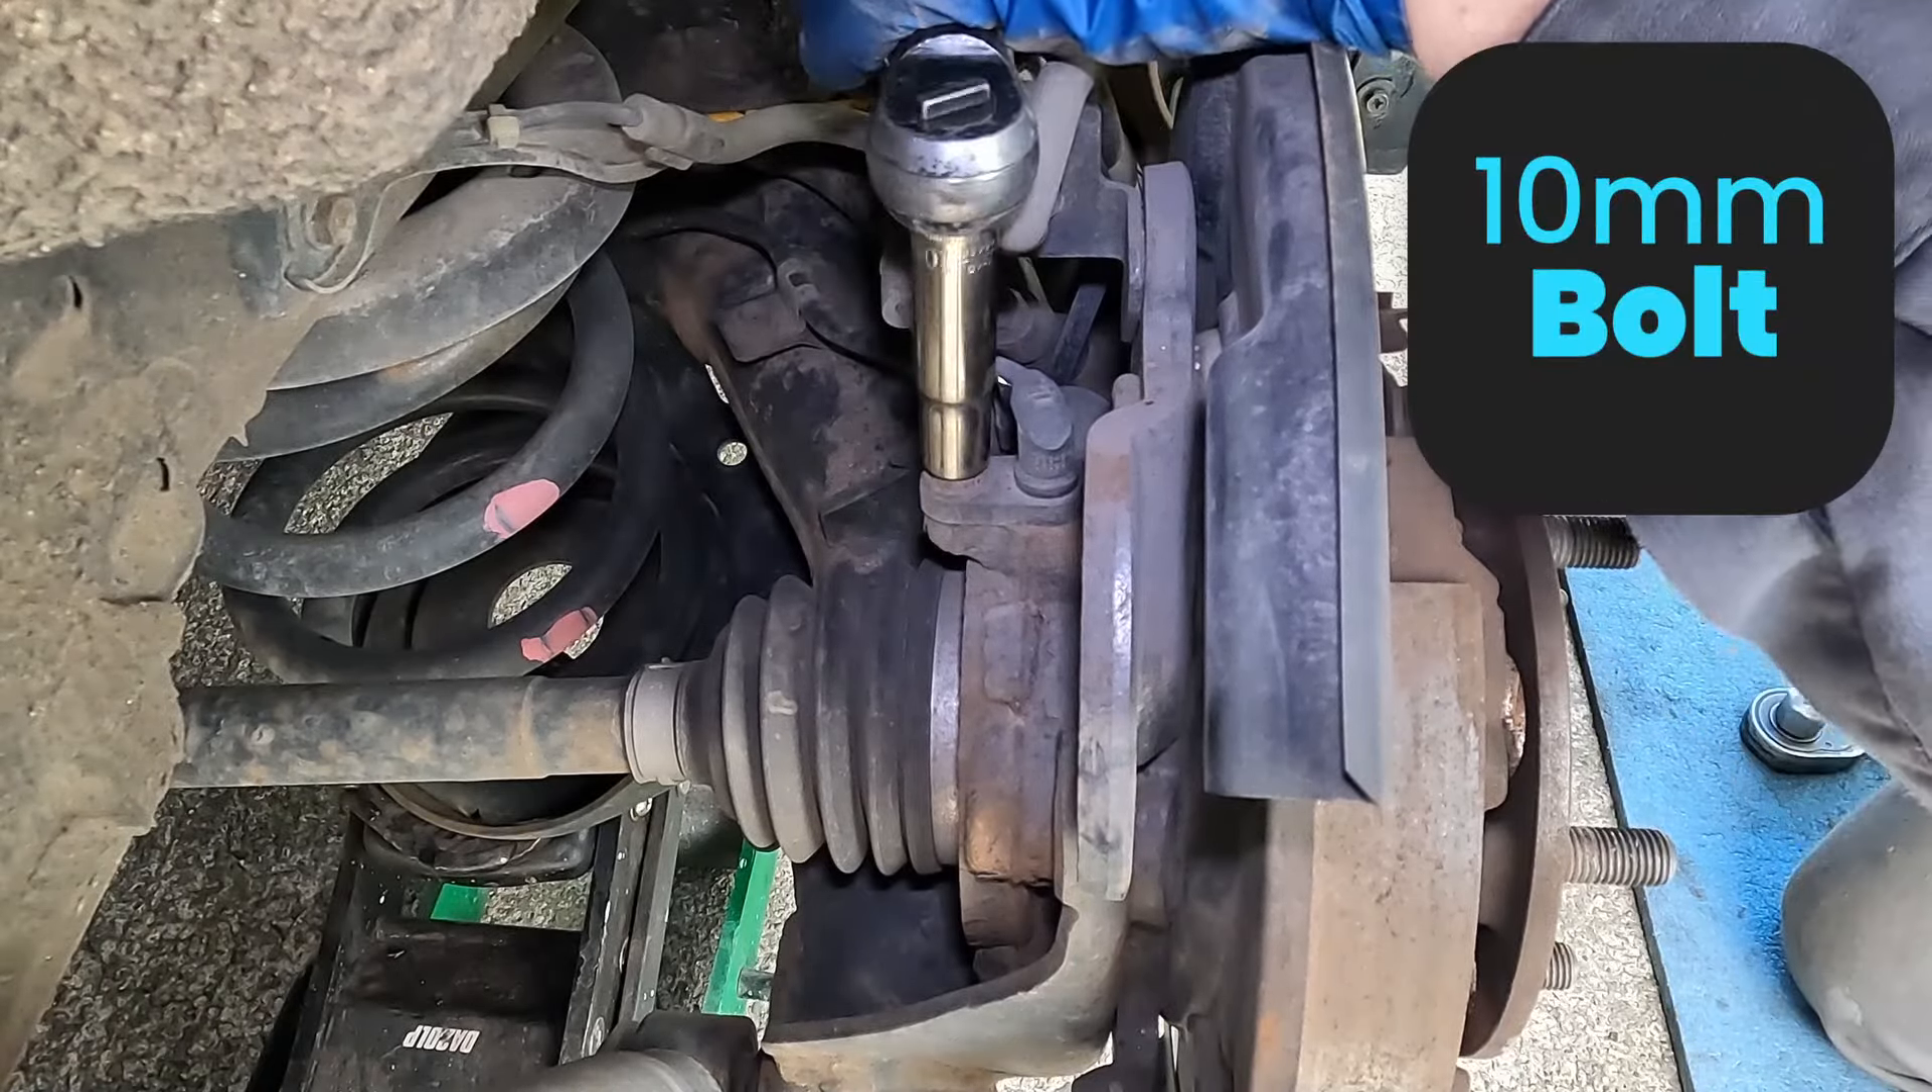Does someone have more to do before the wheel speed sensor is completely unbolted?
Yes.